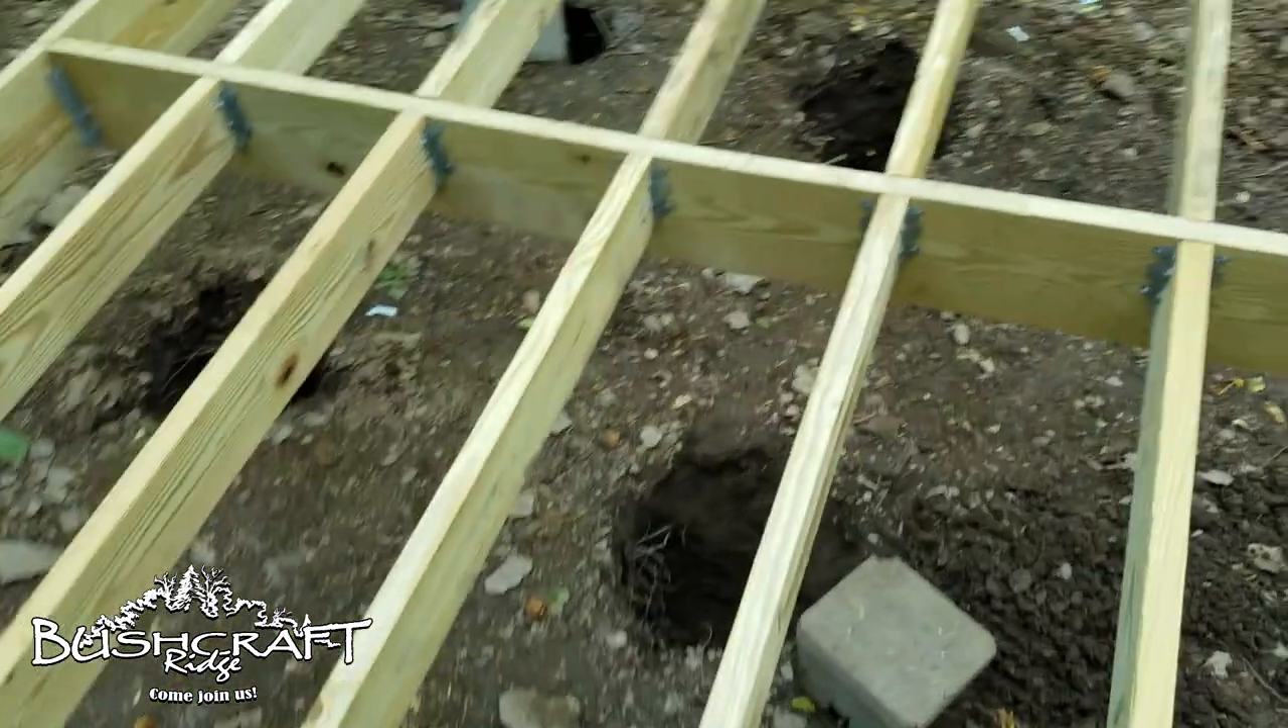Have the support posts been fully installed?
No.